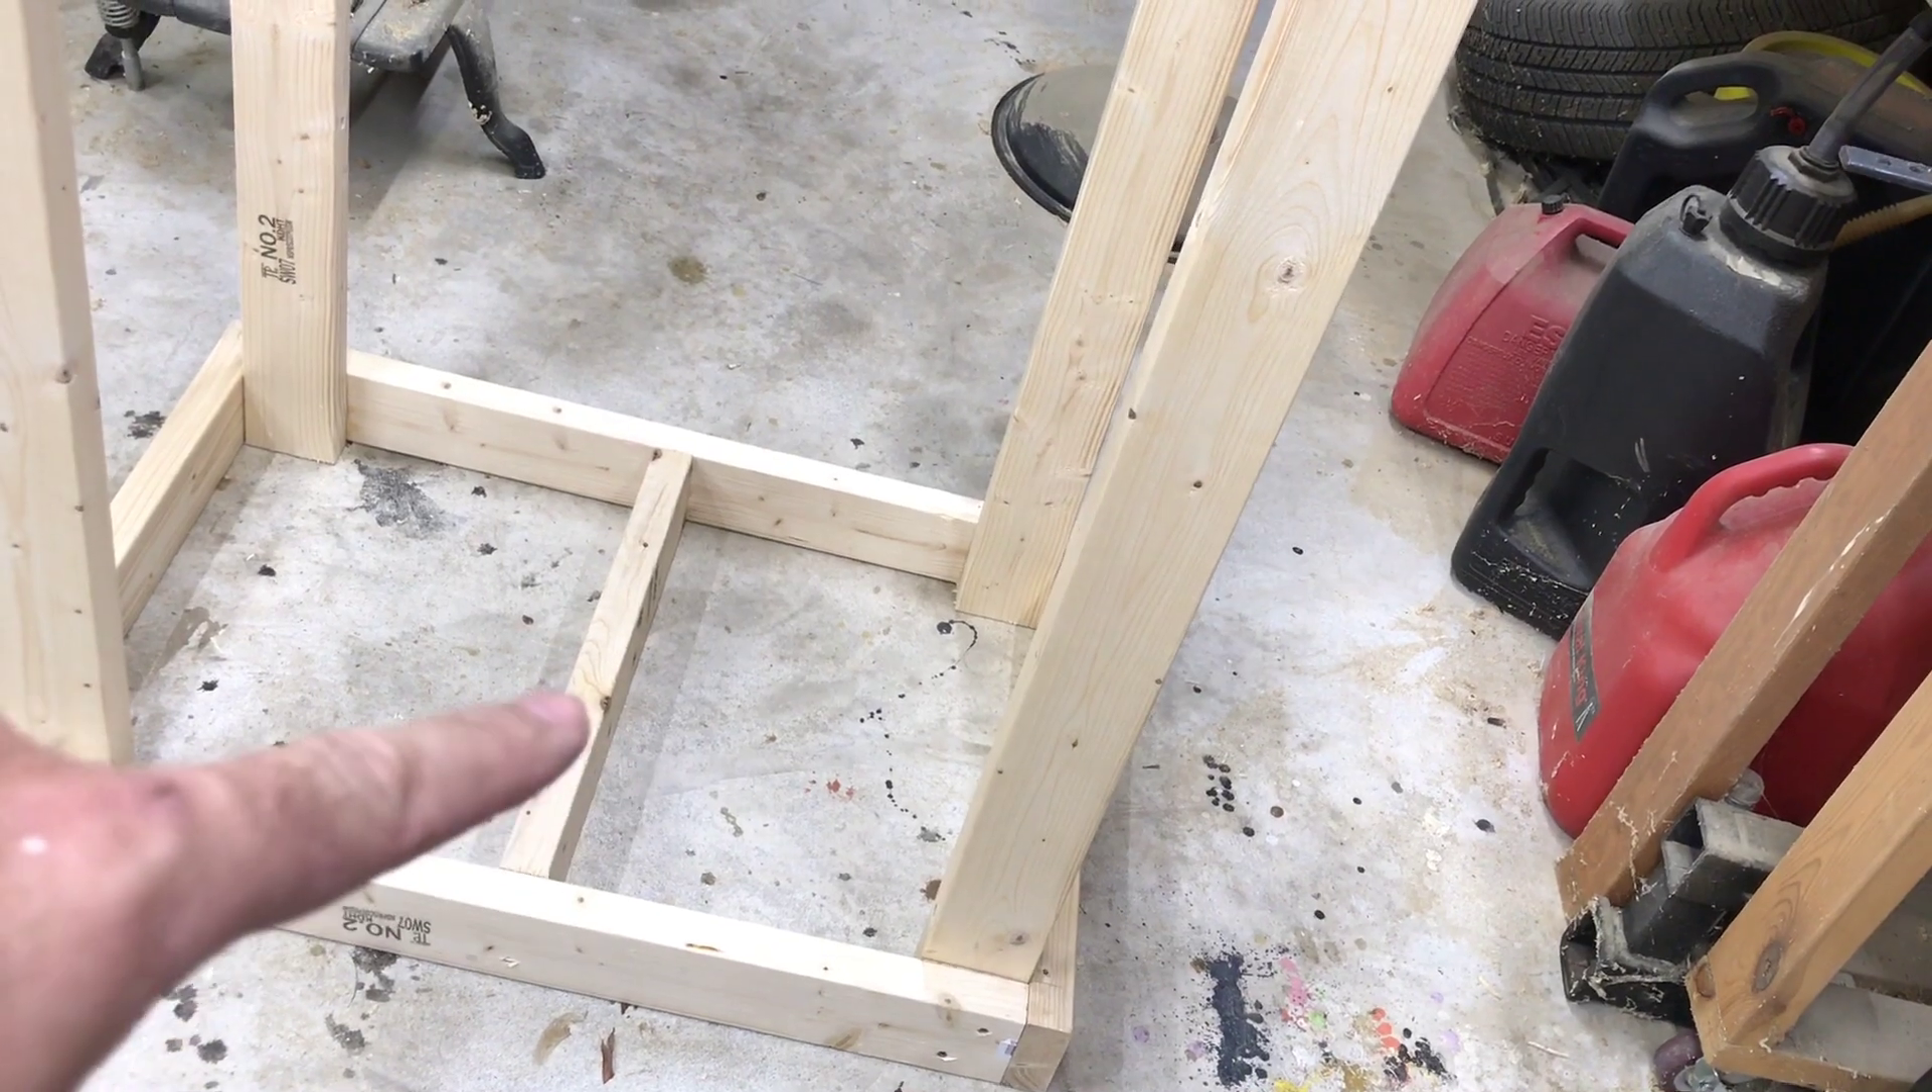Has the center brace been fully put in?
Yes.